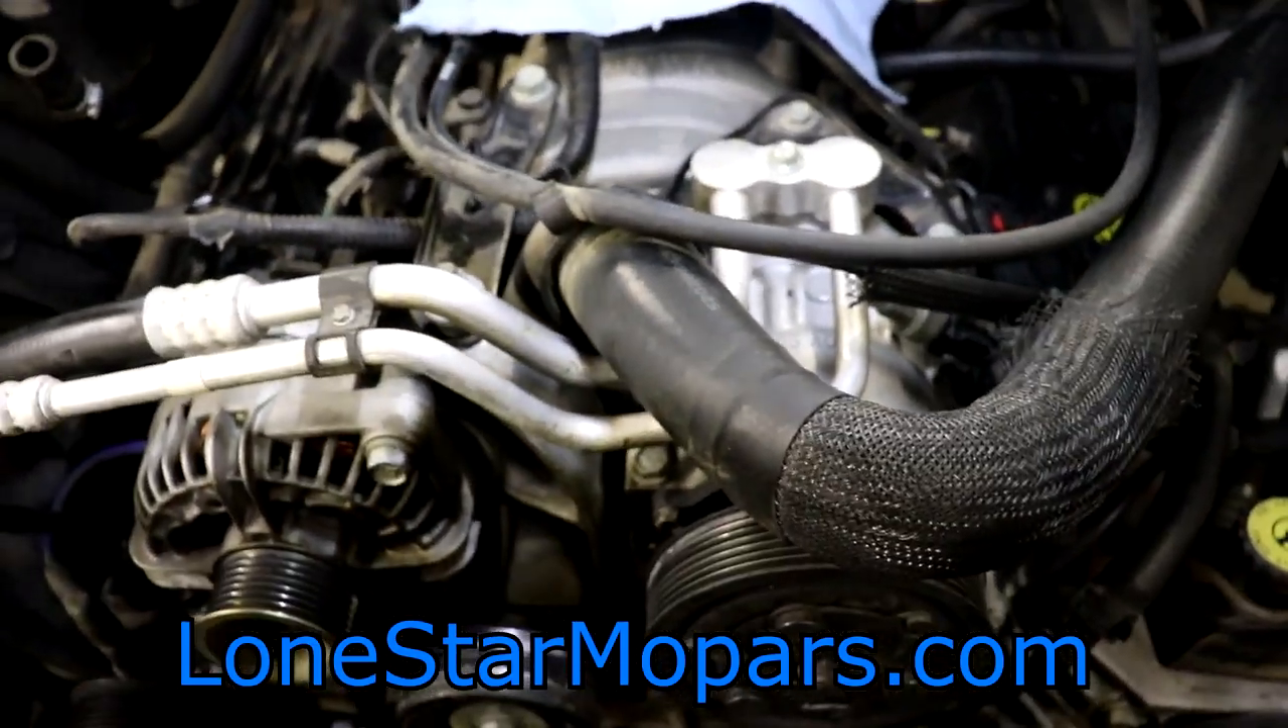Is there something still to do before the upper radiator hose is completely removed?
Yes.